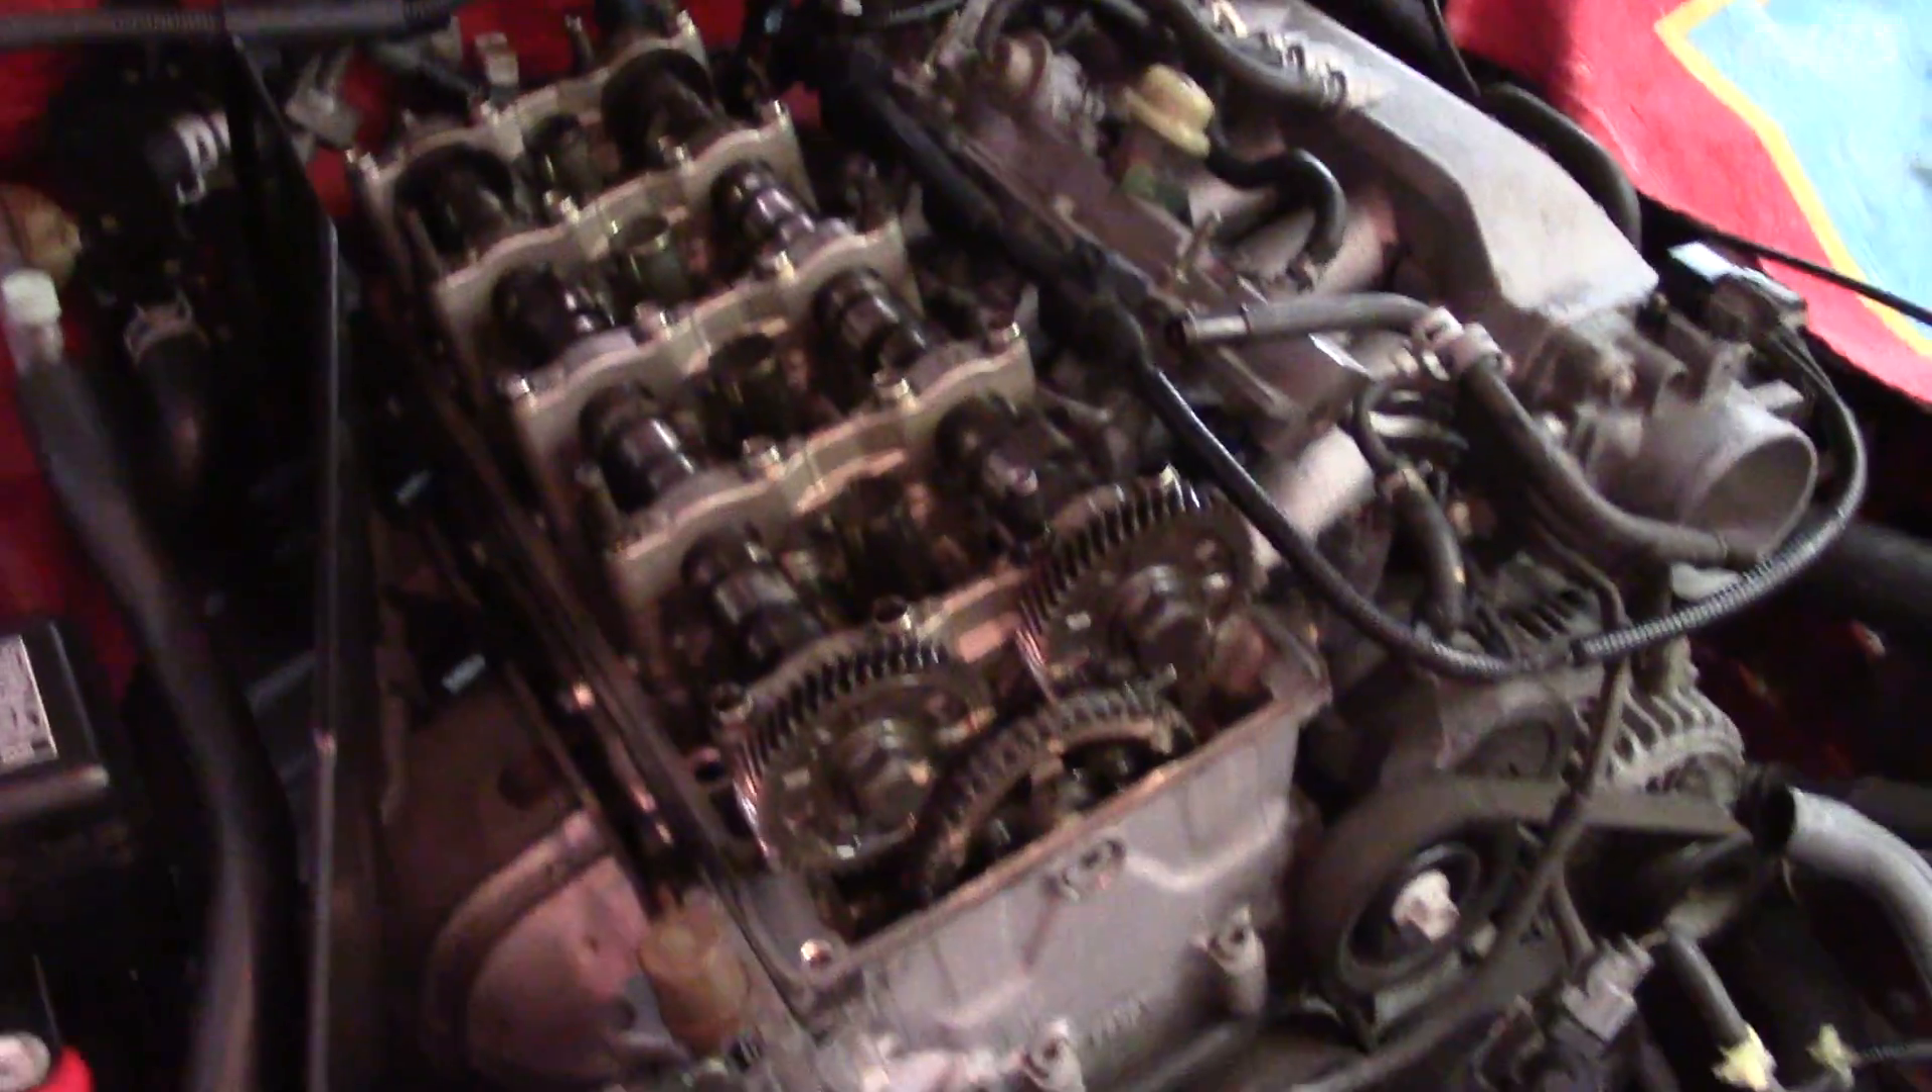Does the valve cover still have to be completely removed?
No.